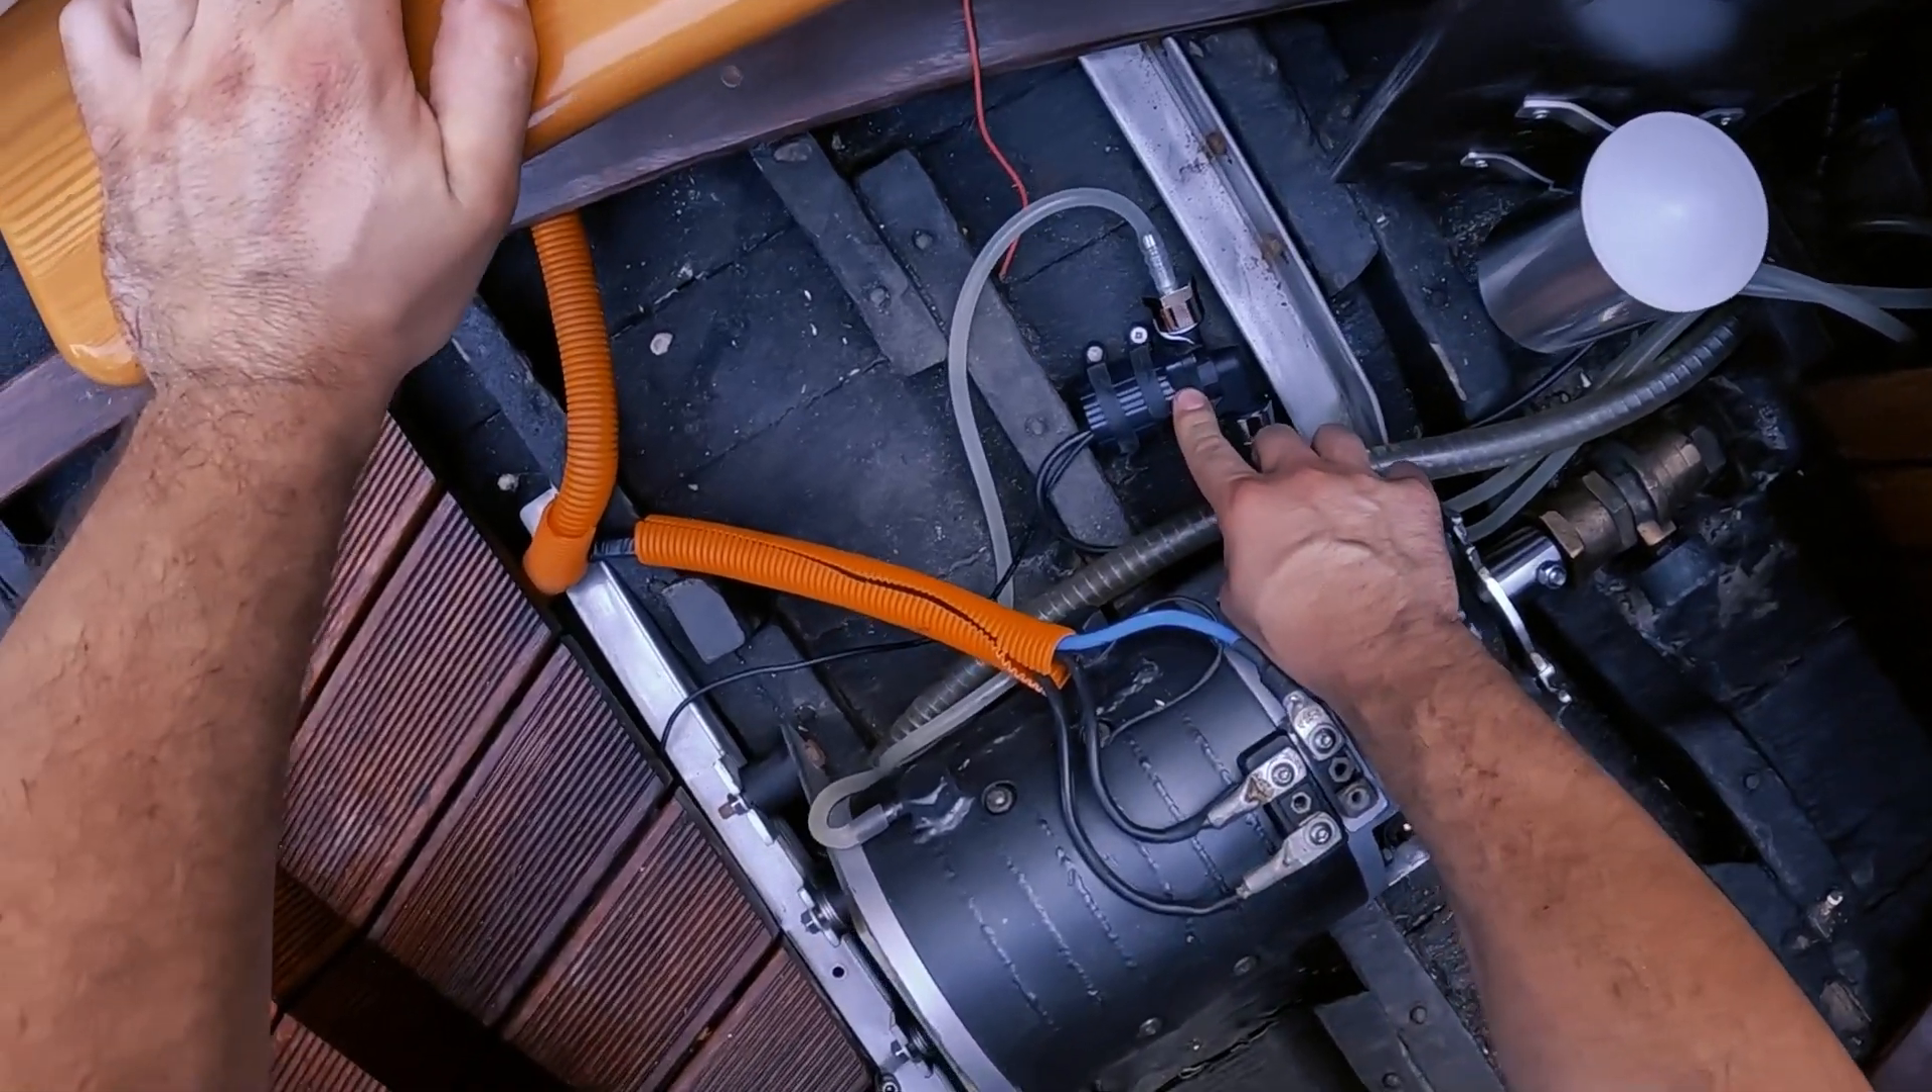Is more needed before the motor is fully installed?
No.